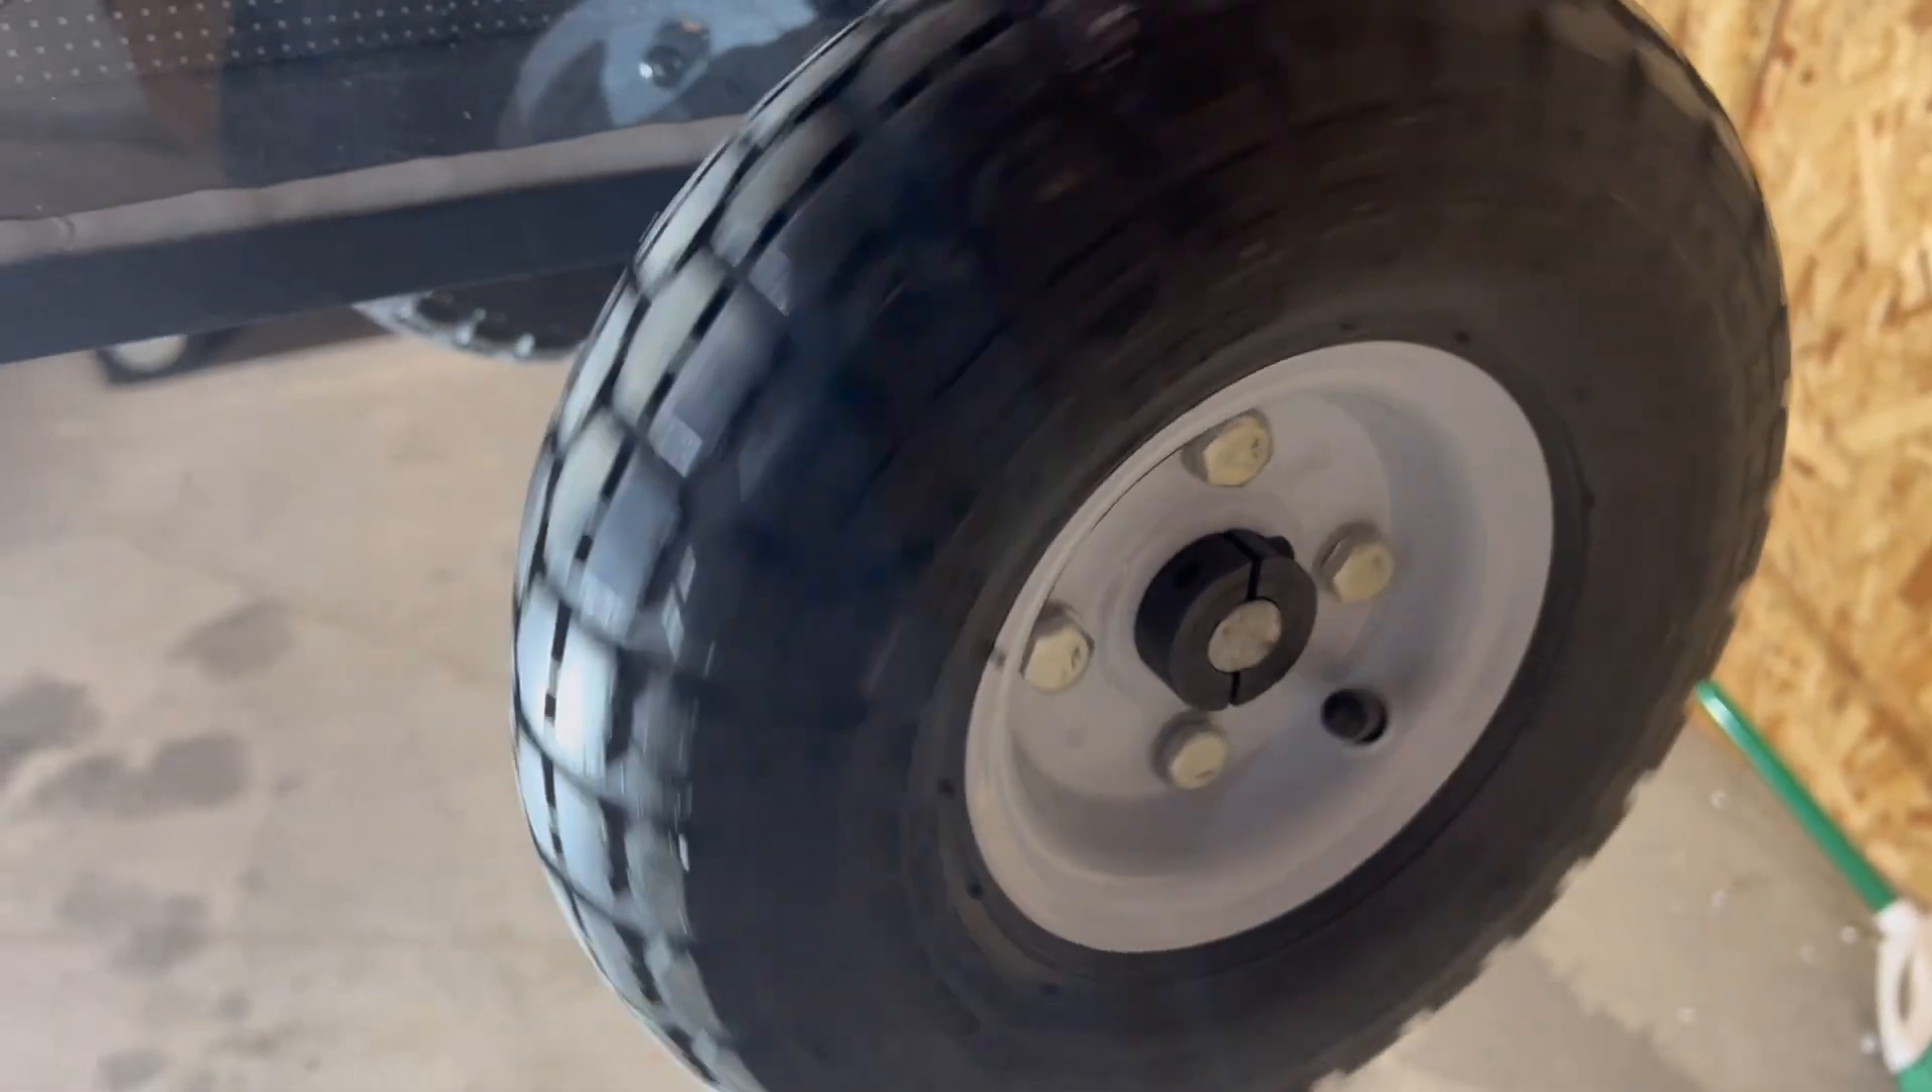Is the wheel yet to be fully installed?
No.